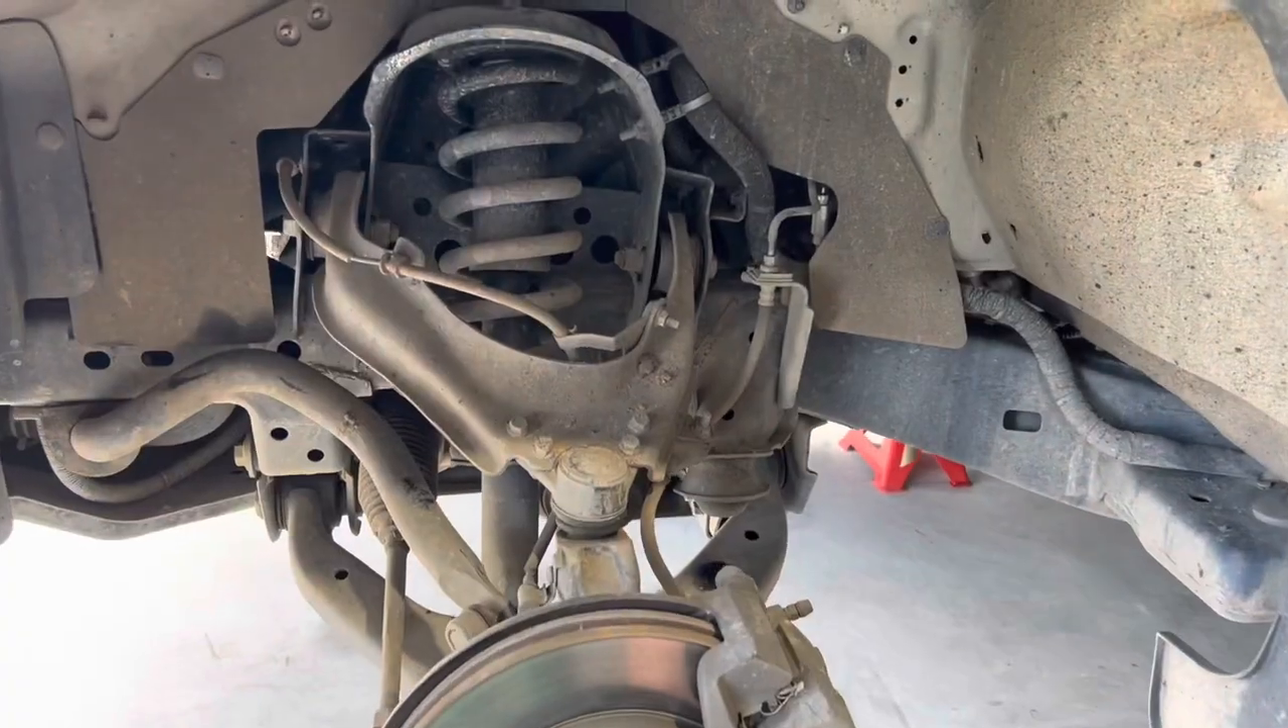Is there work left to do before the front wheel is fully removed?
No.